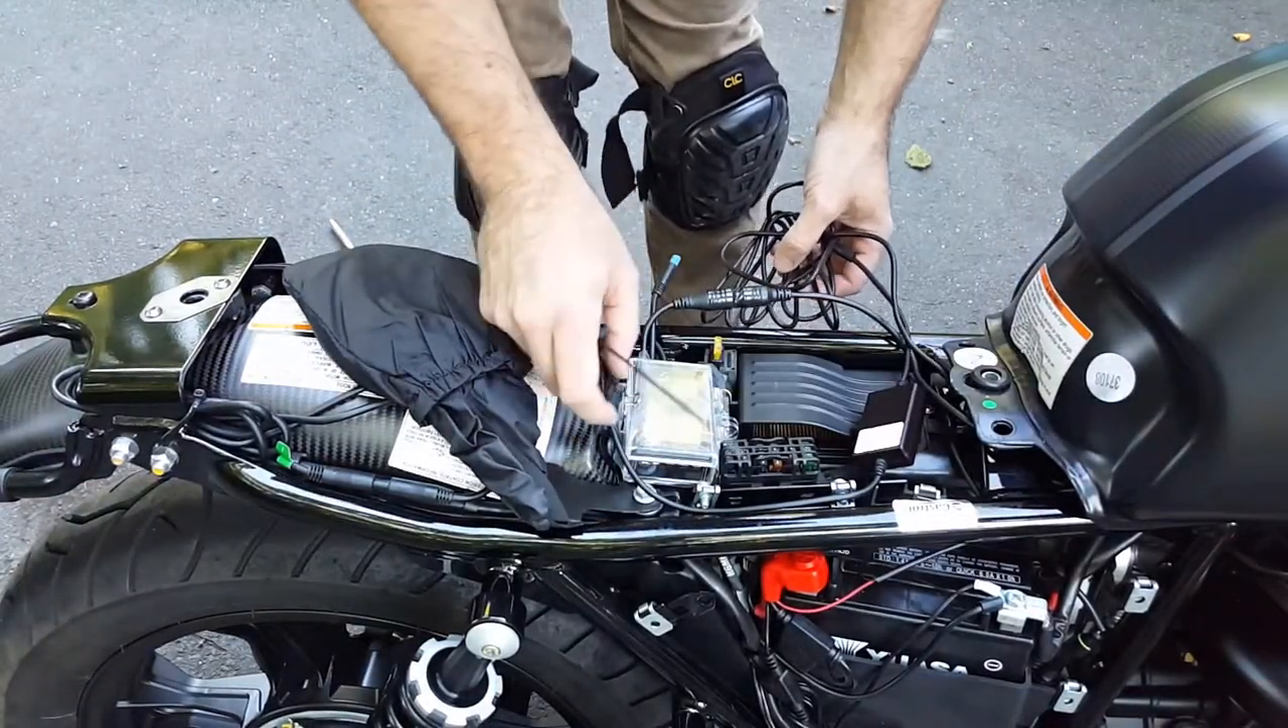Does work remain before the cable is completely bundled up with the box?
Yes.